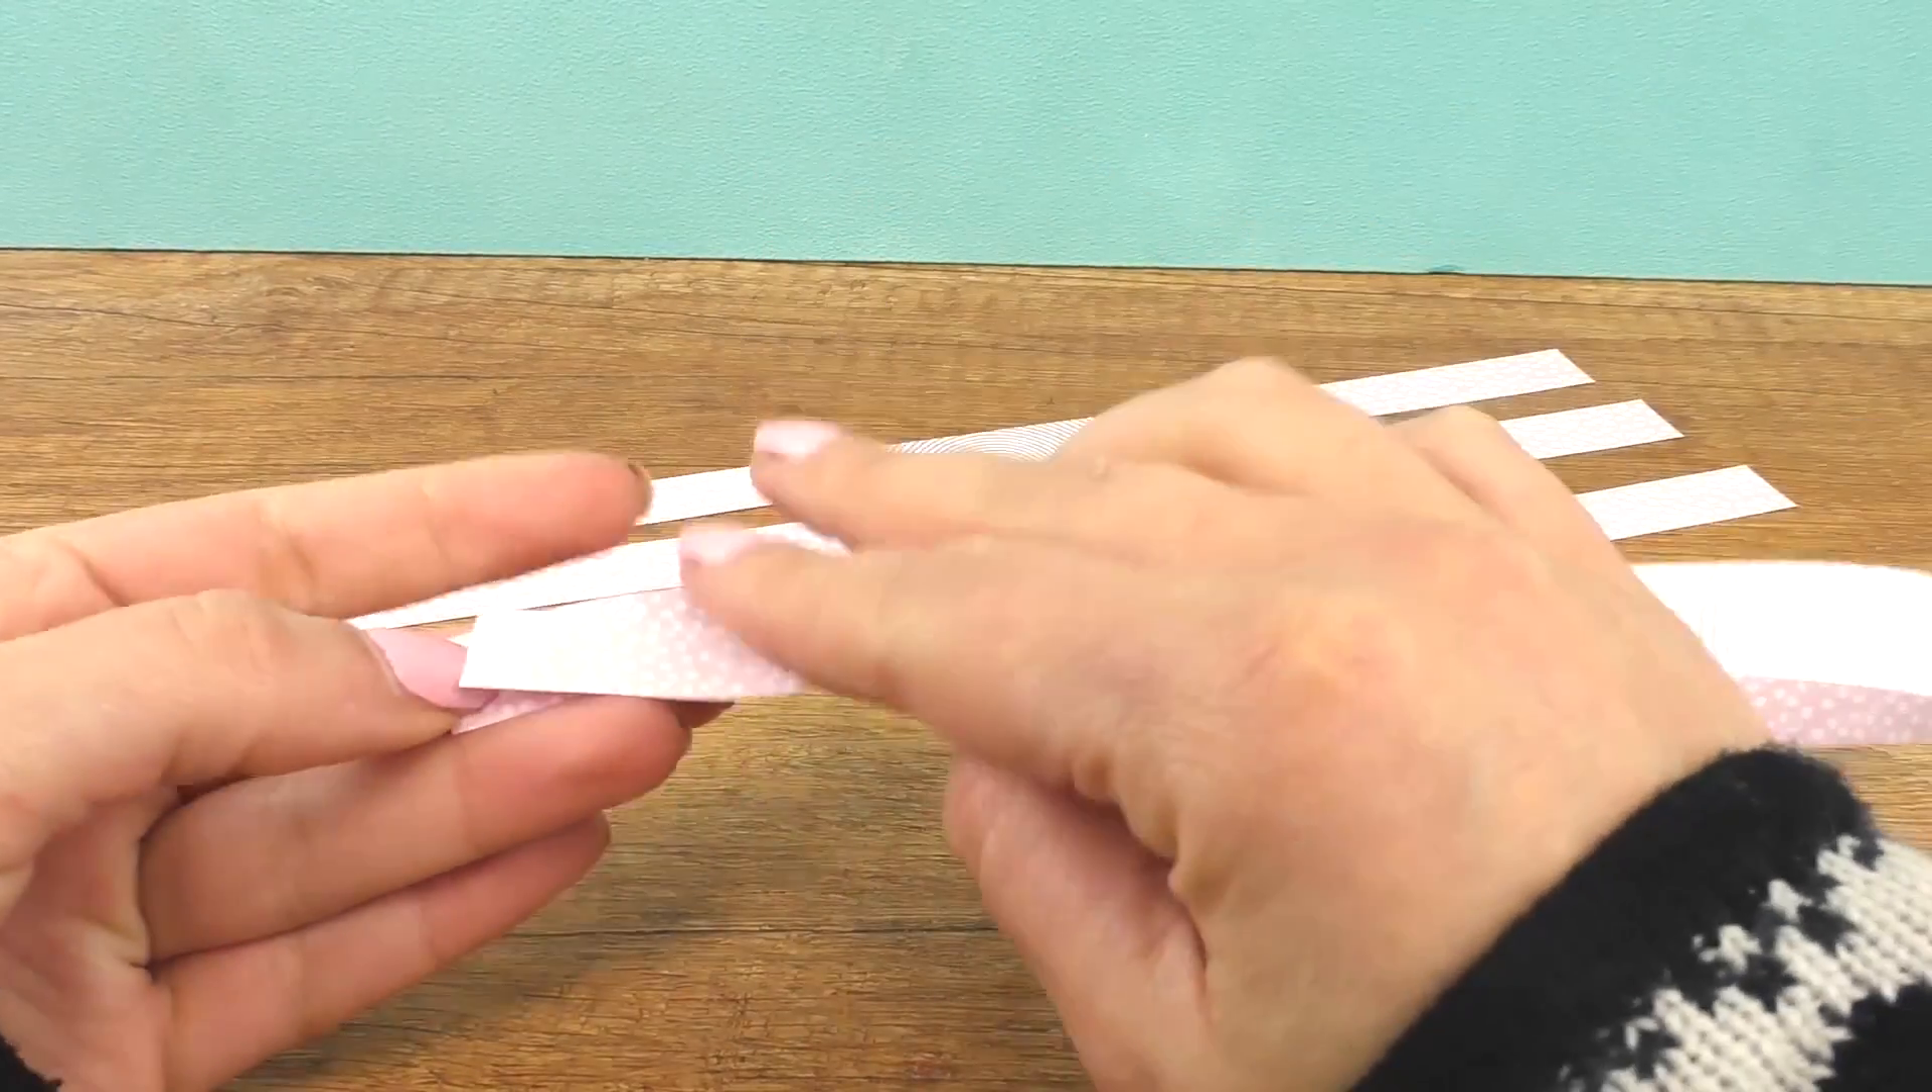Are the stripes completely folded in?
No.